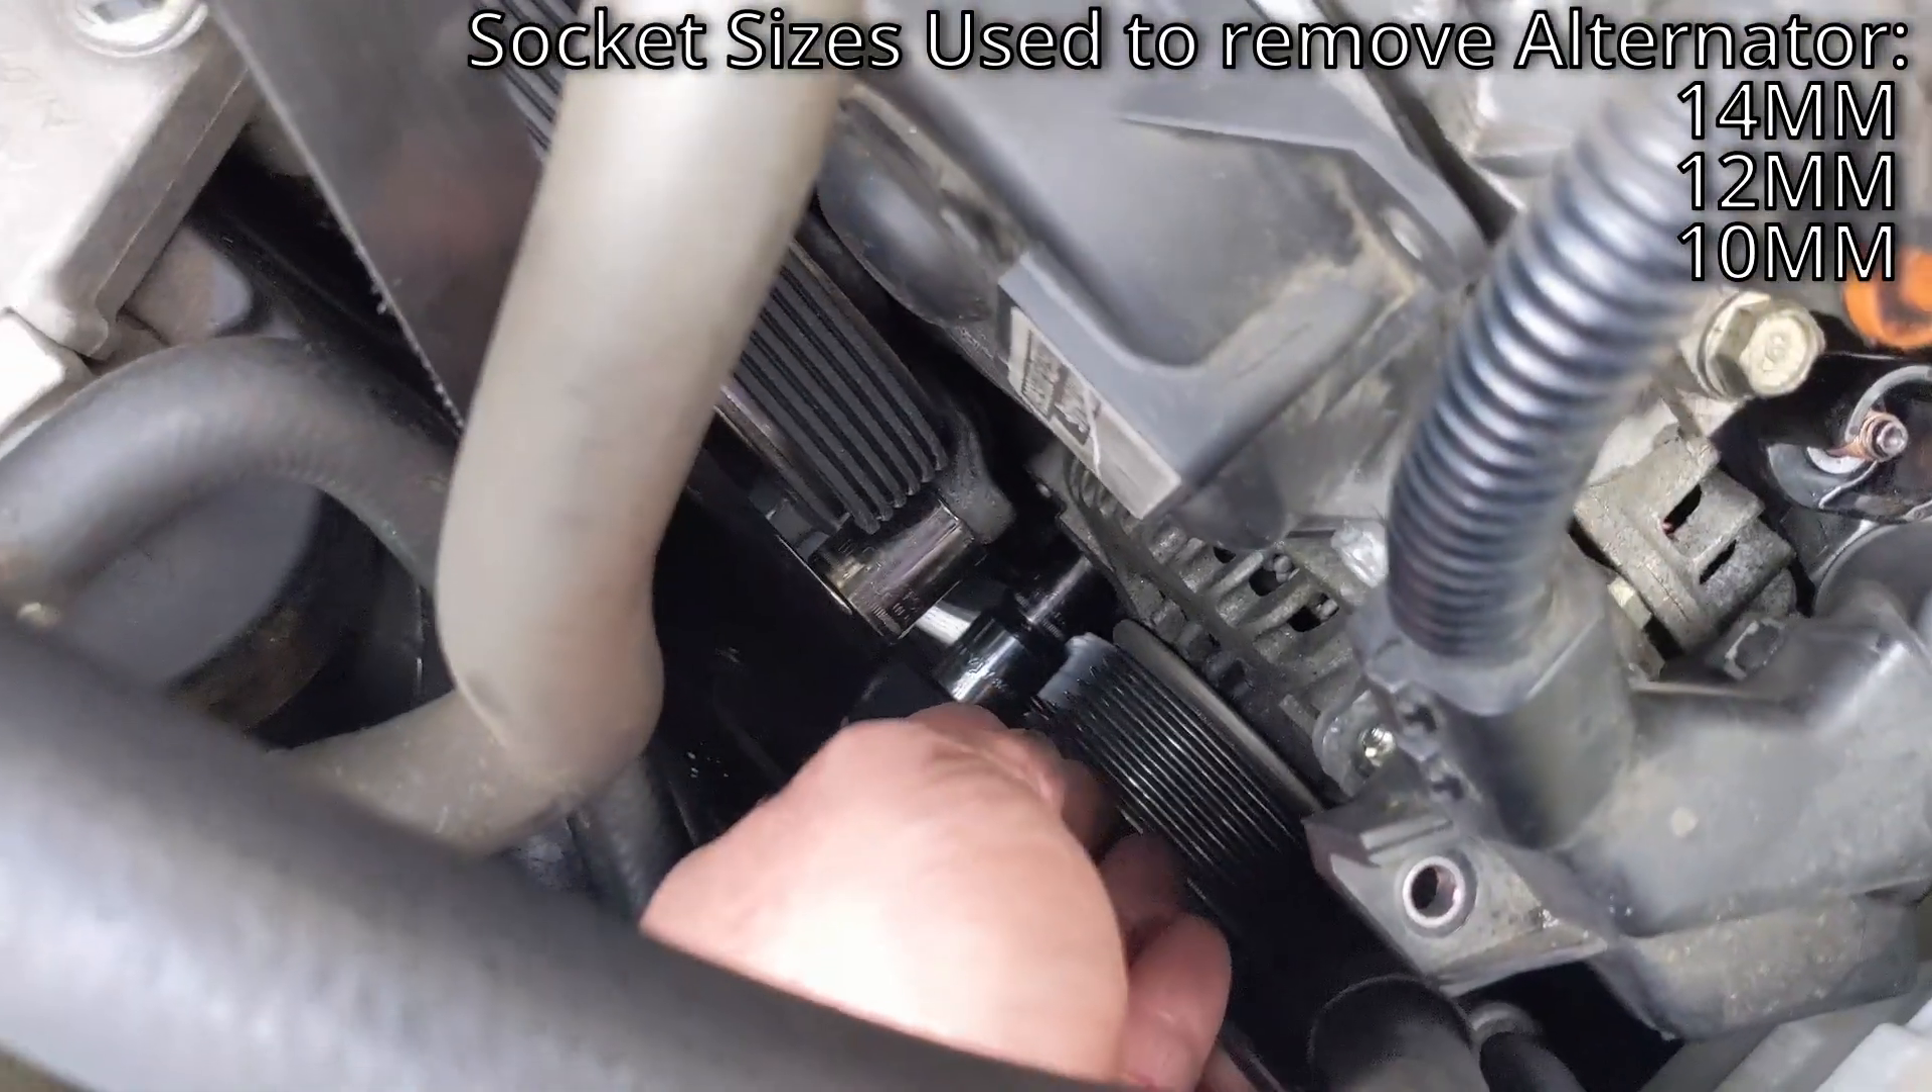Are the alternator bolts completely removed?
No.